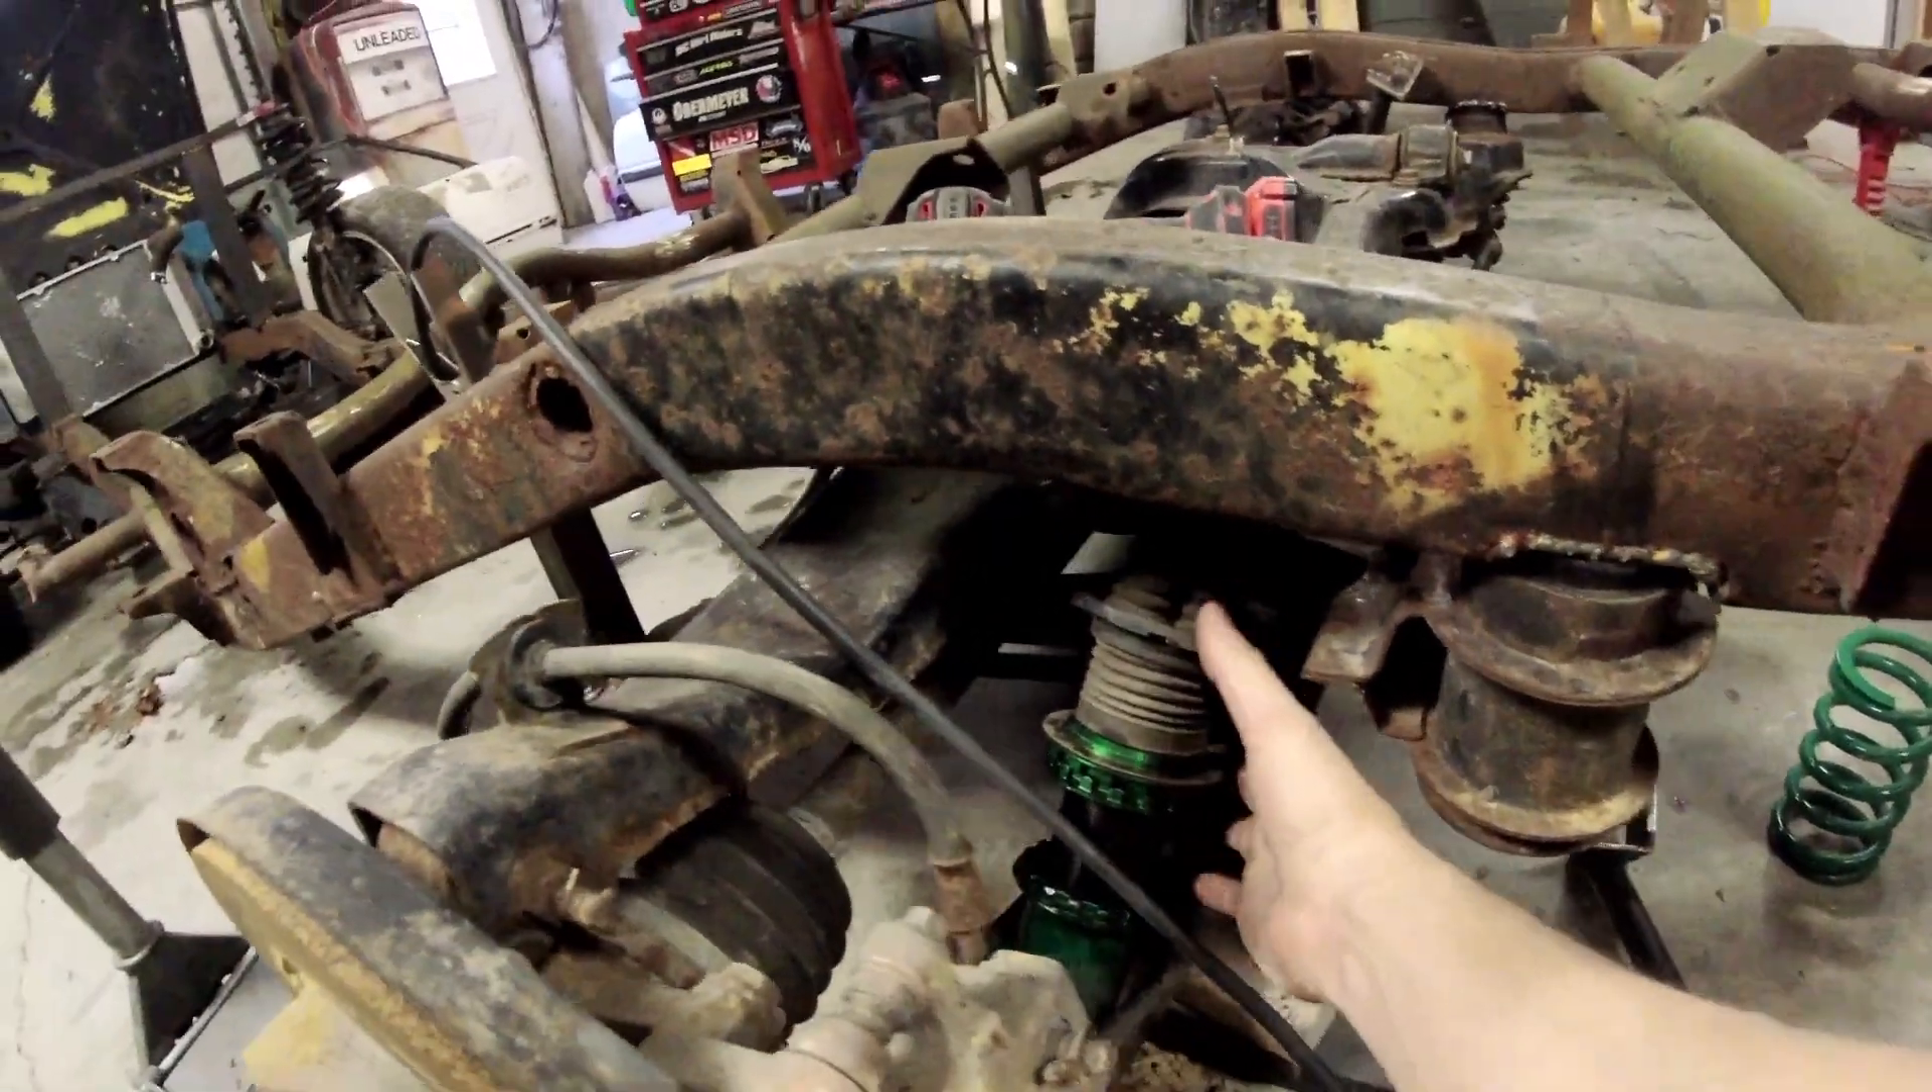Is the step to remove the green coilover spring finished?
Yes.